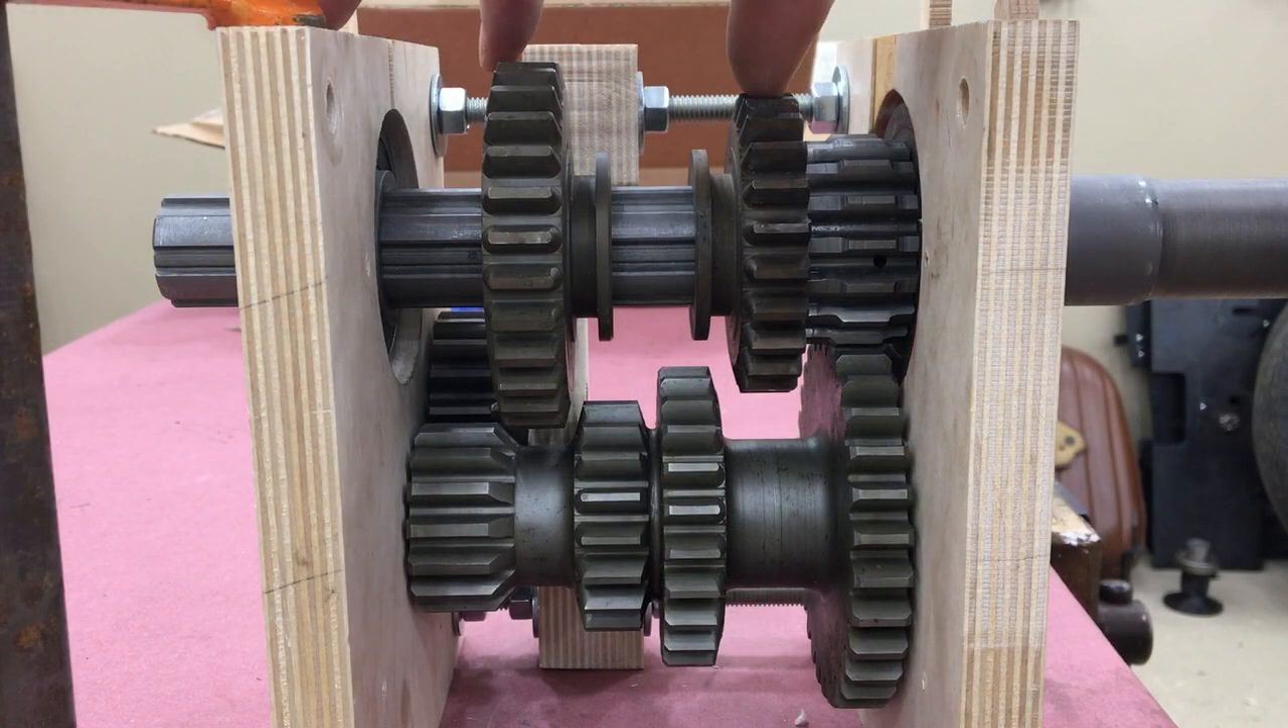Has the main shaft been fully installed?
Yes.